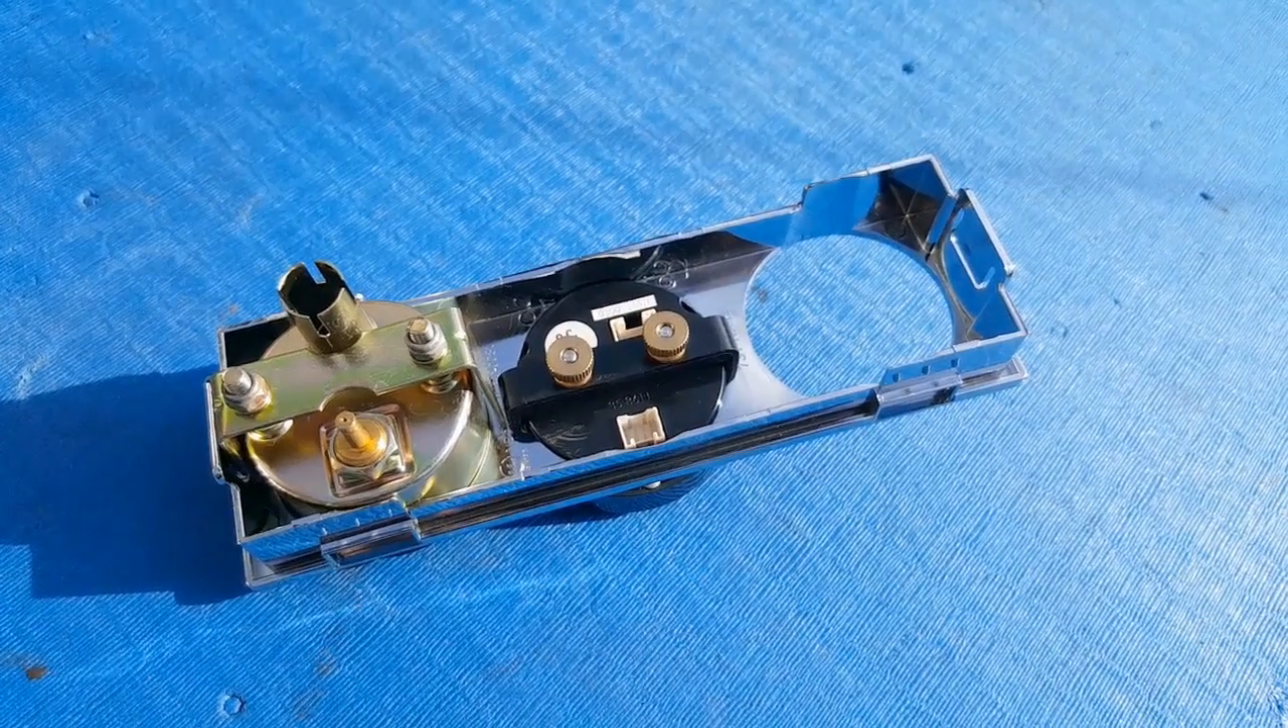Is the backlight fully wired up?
No.